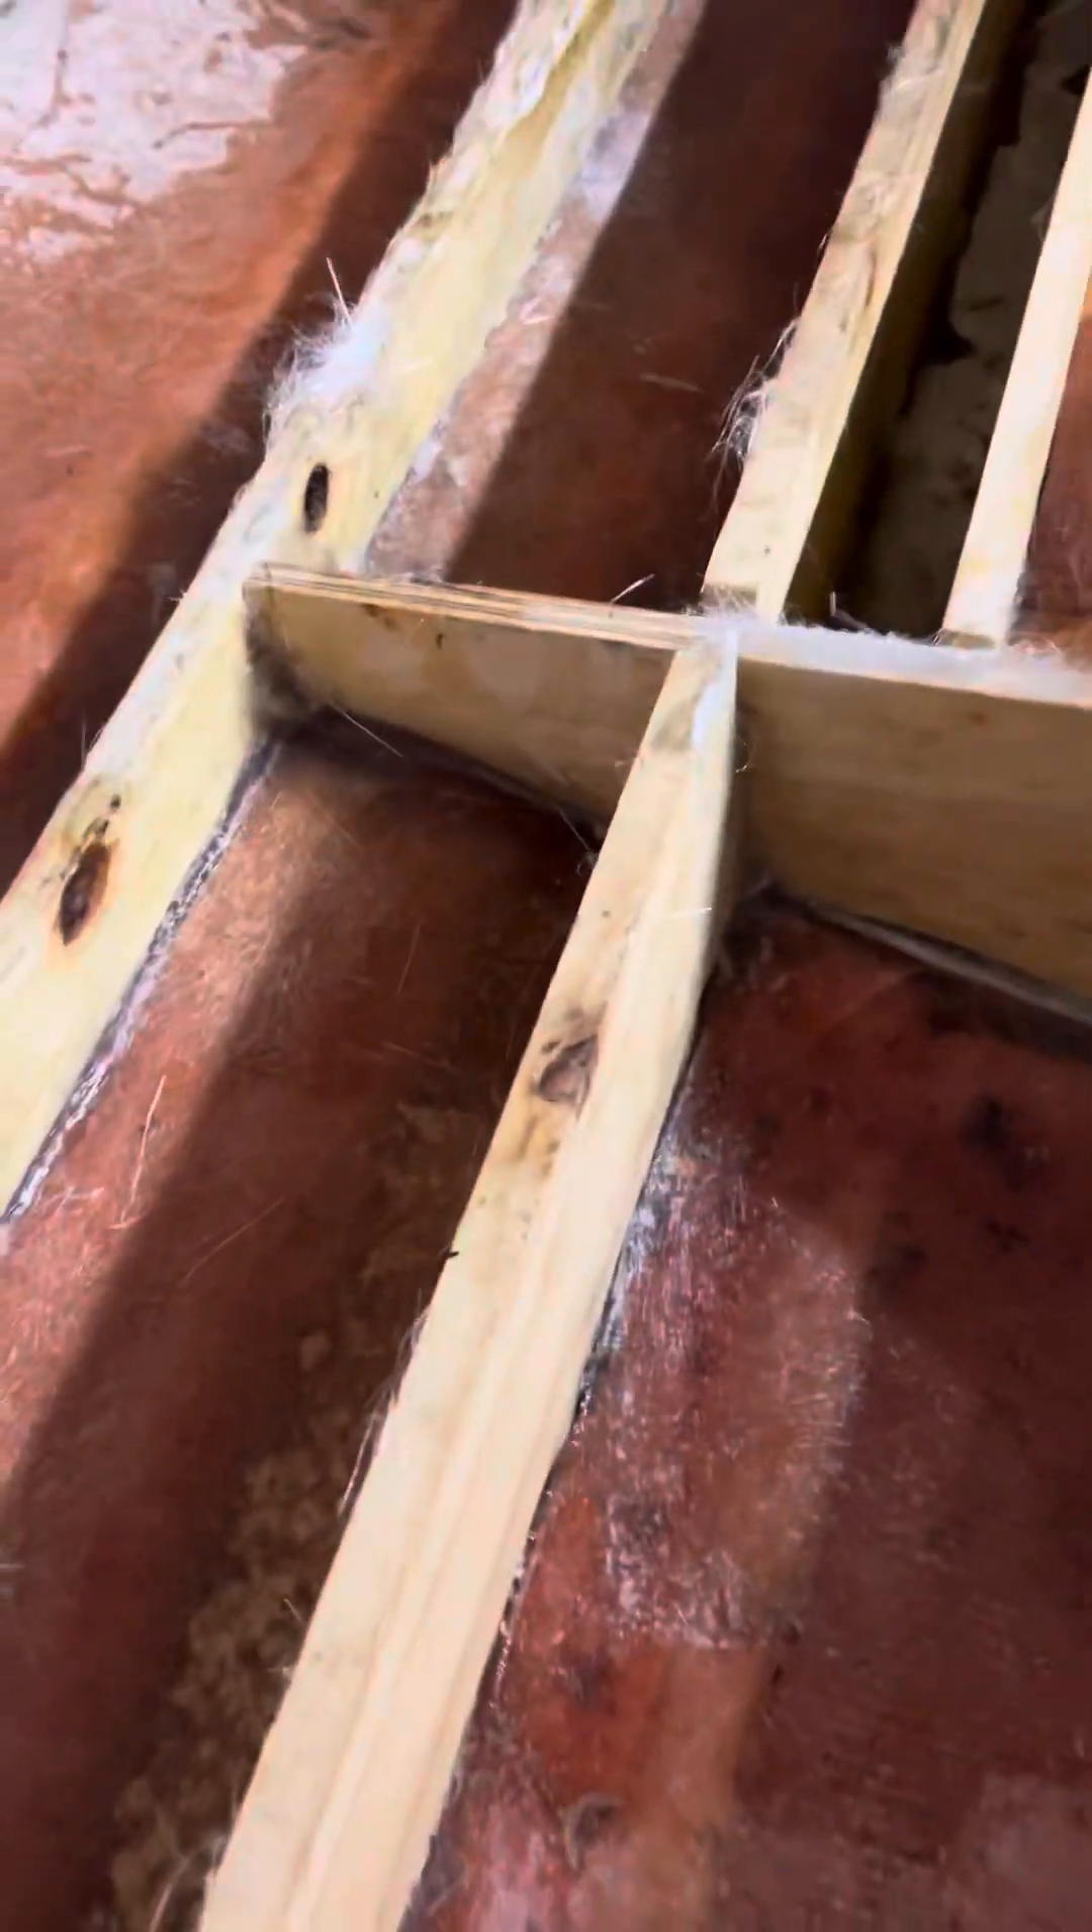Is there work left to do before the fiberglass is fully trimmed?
Yes.